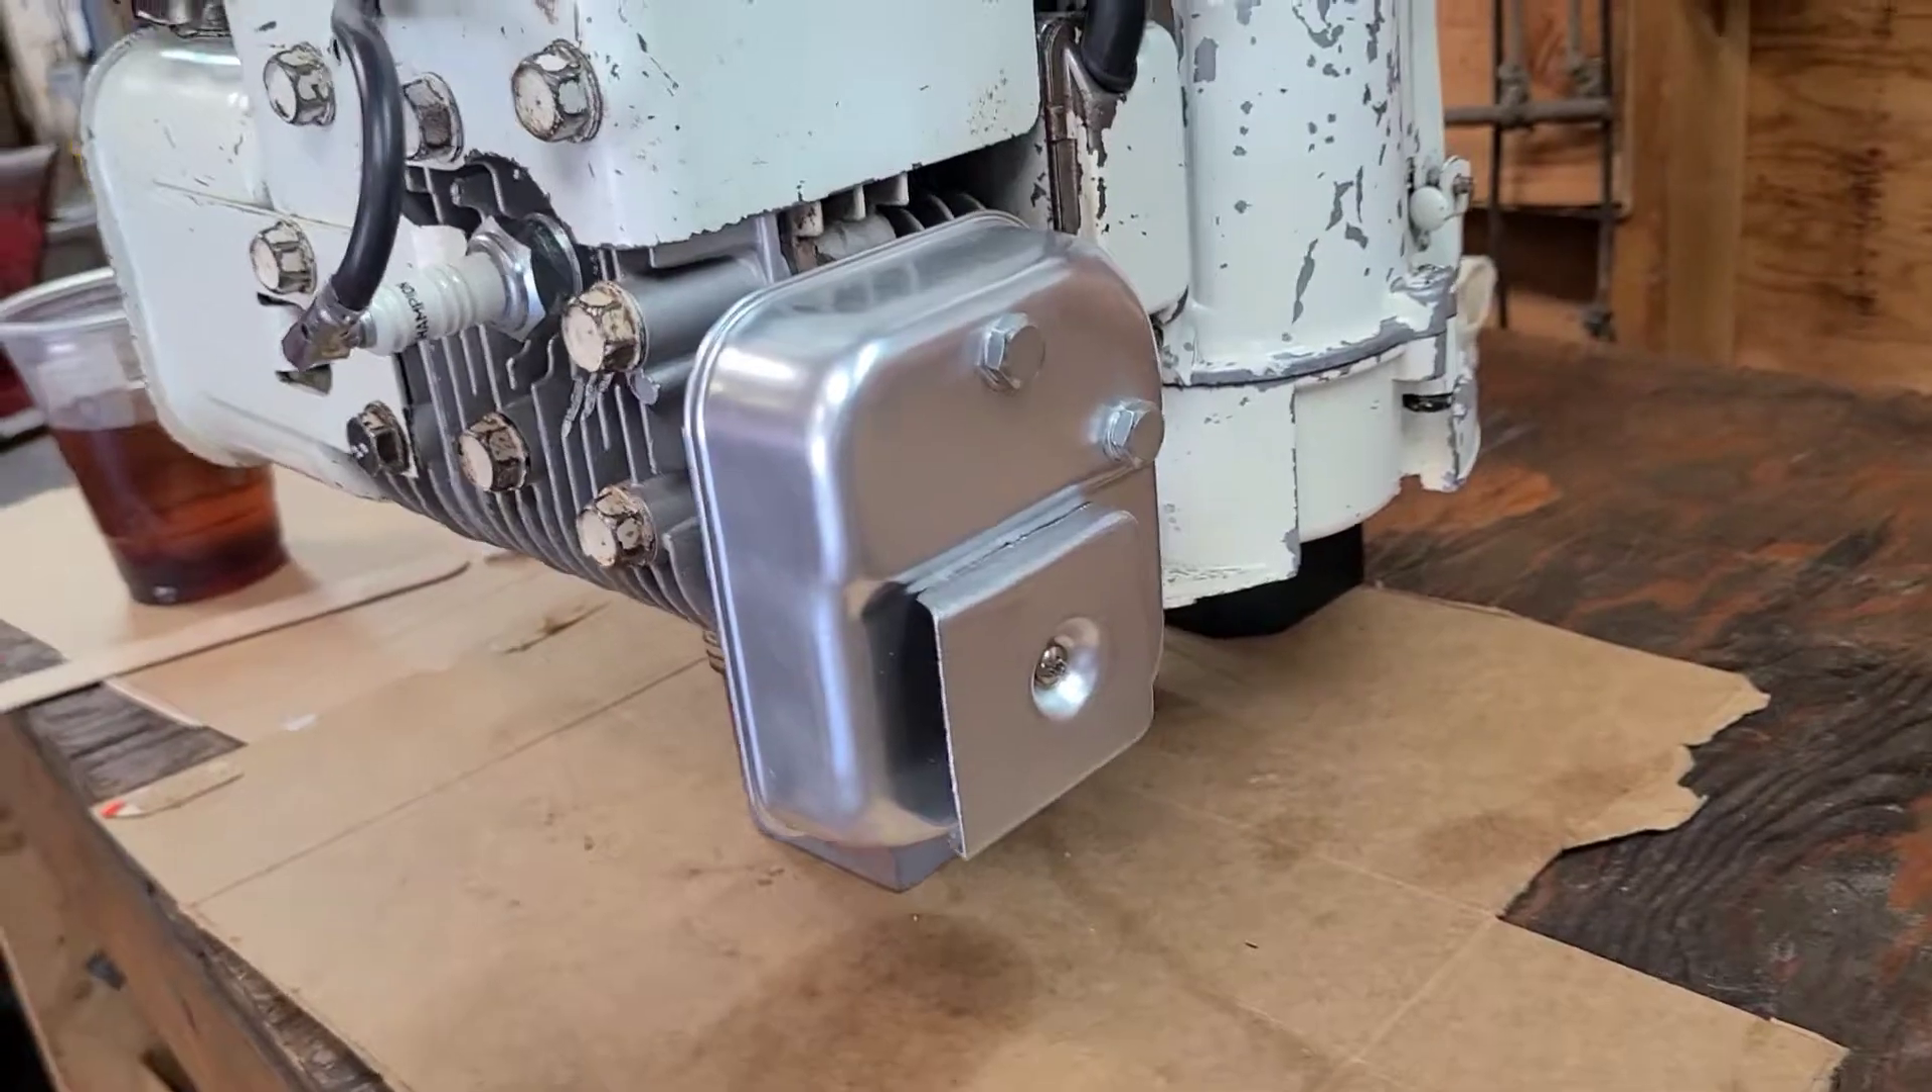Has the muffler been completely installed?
Yes.